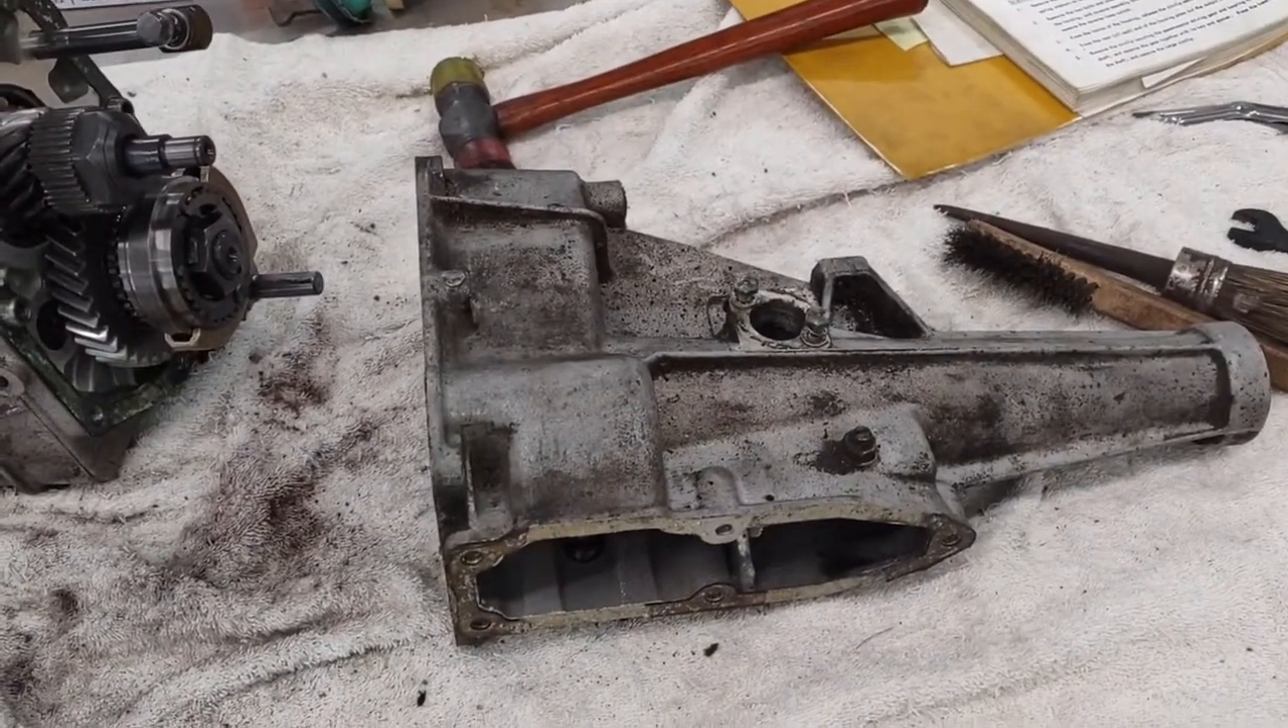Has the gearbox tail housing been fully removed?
Yes.